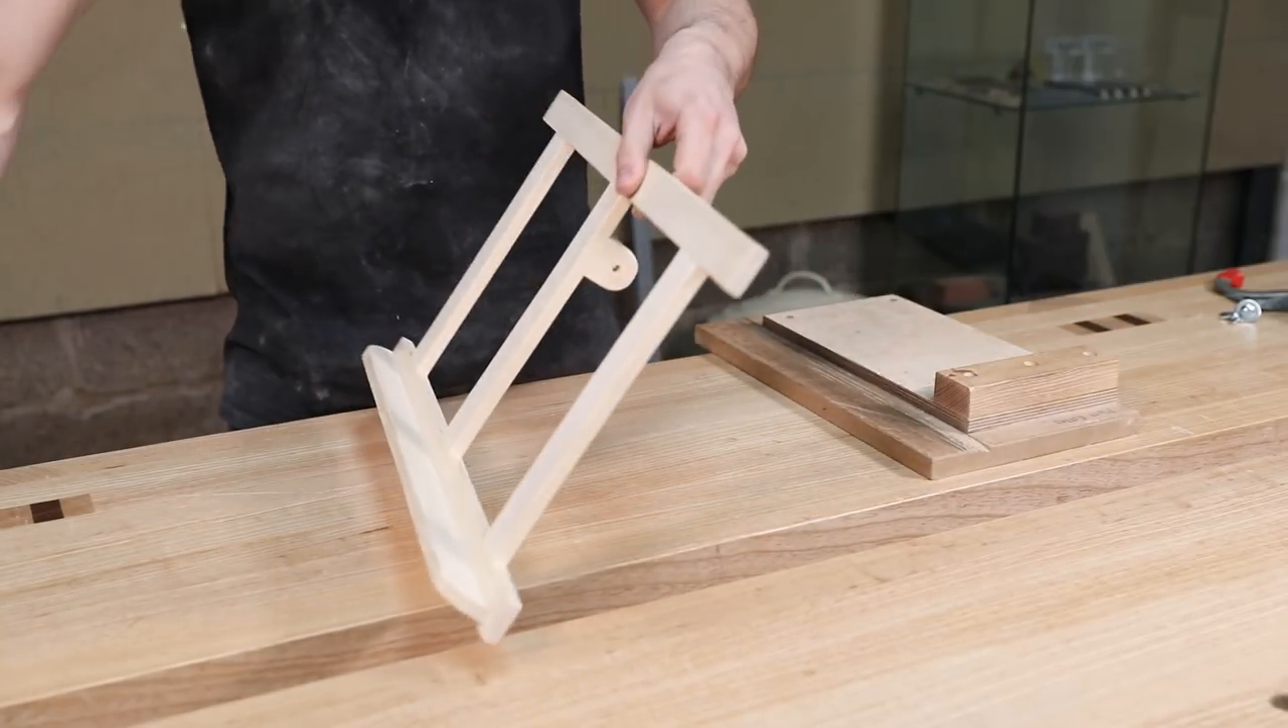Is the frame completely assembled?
Yes.